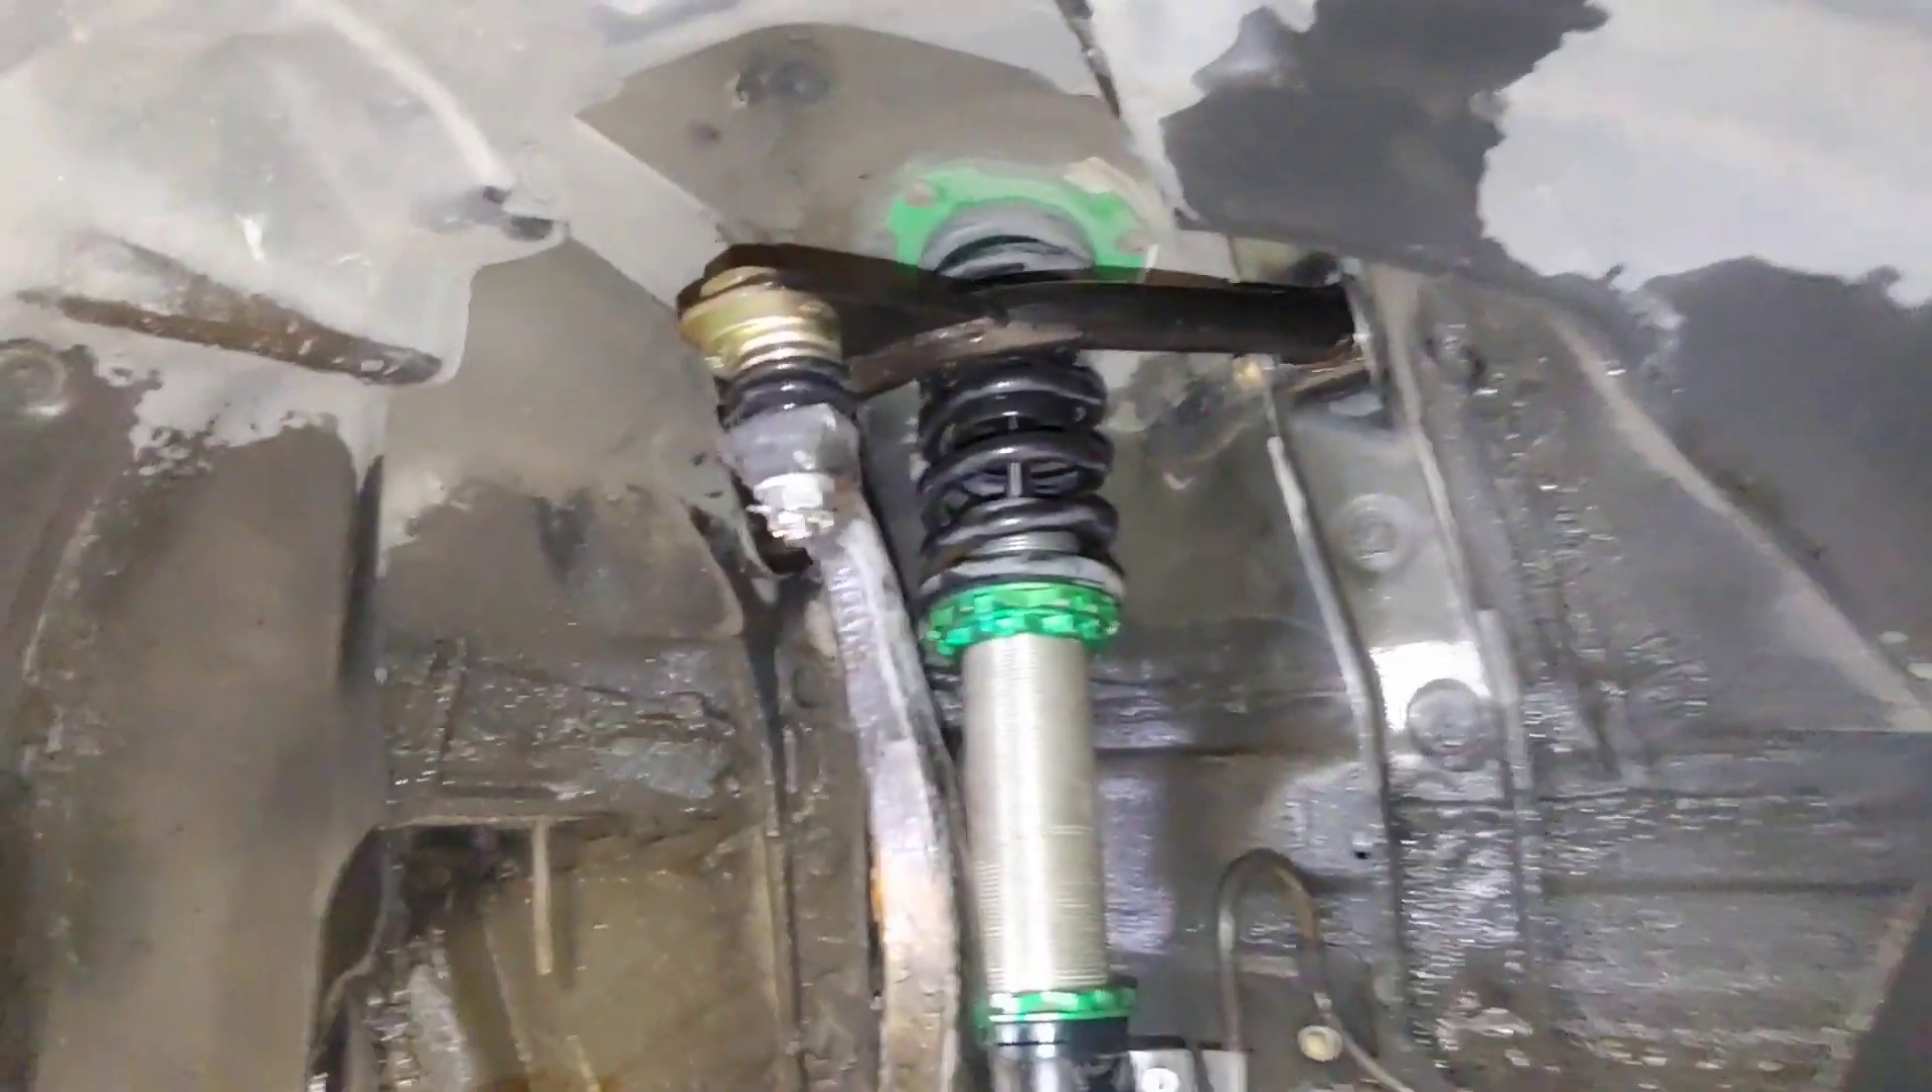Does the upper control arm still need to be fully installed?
No.